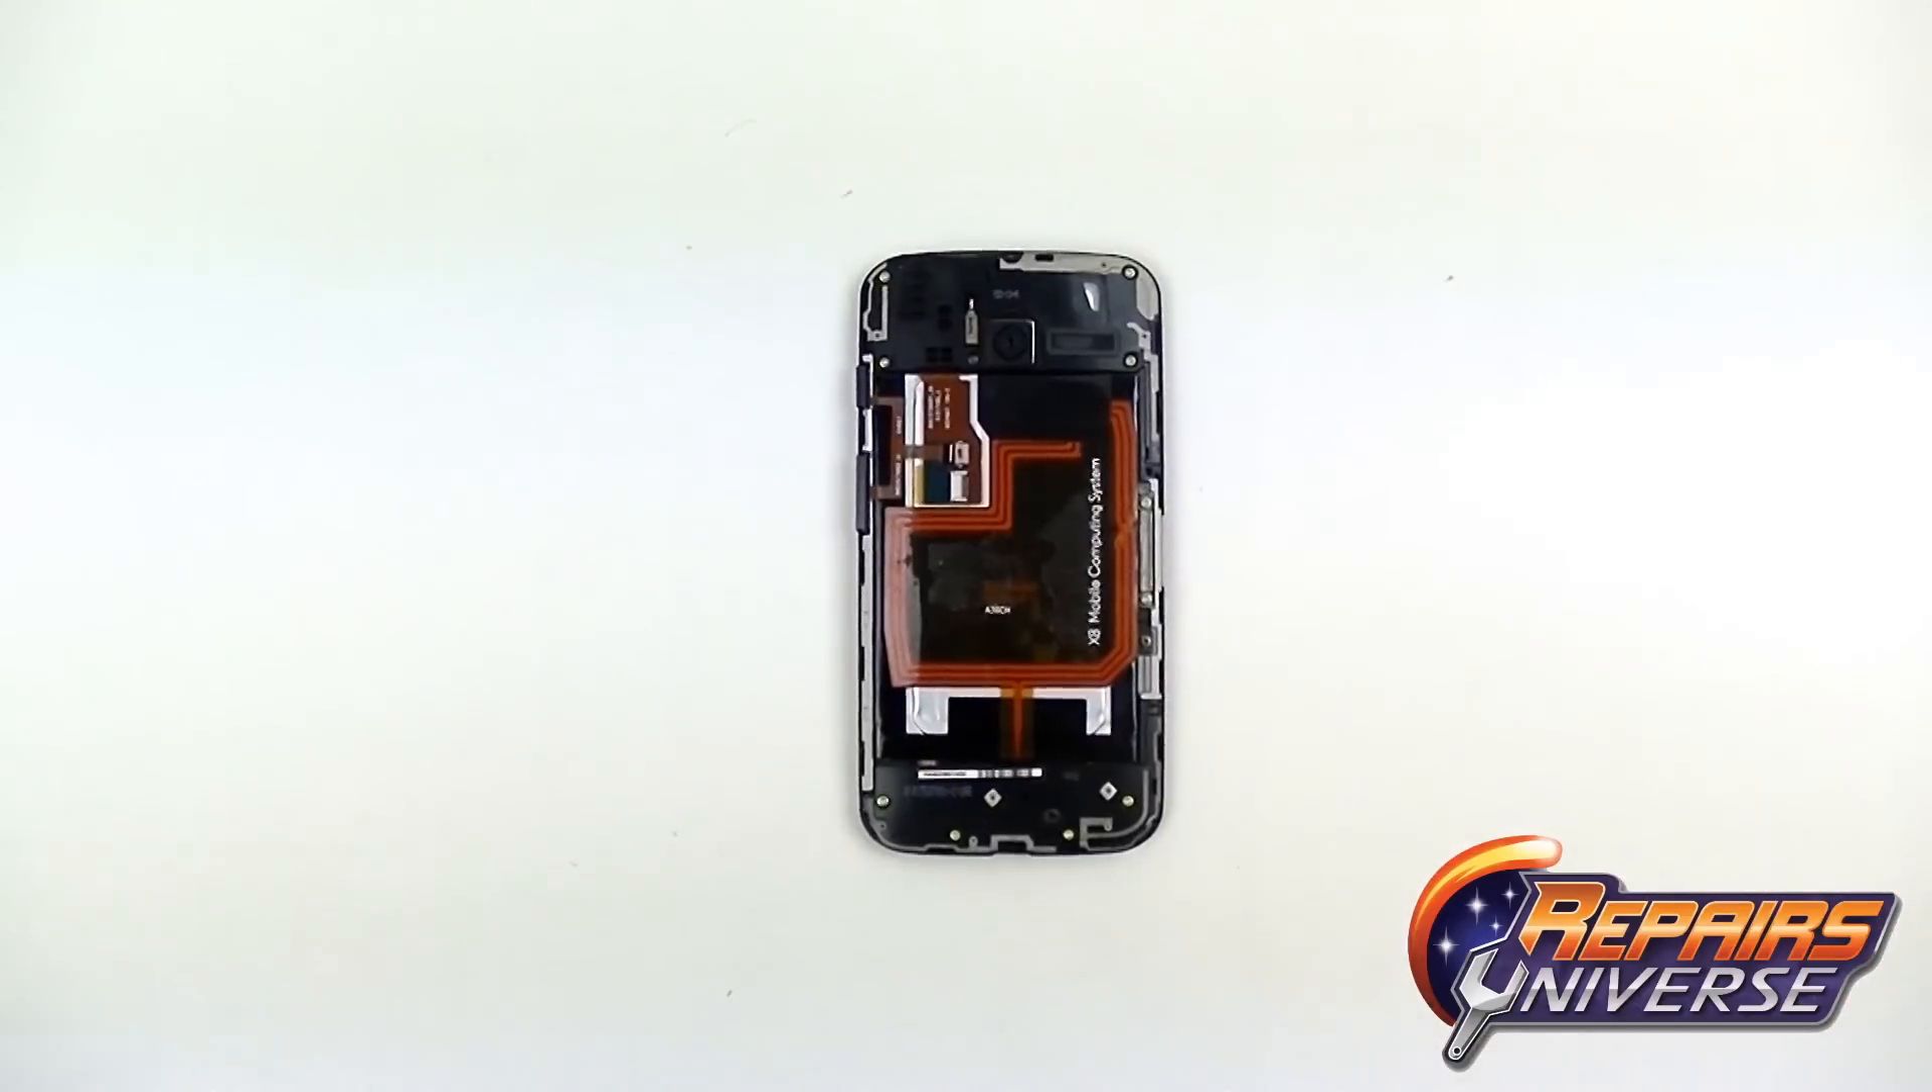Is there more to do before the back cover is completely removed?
No.